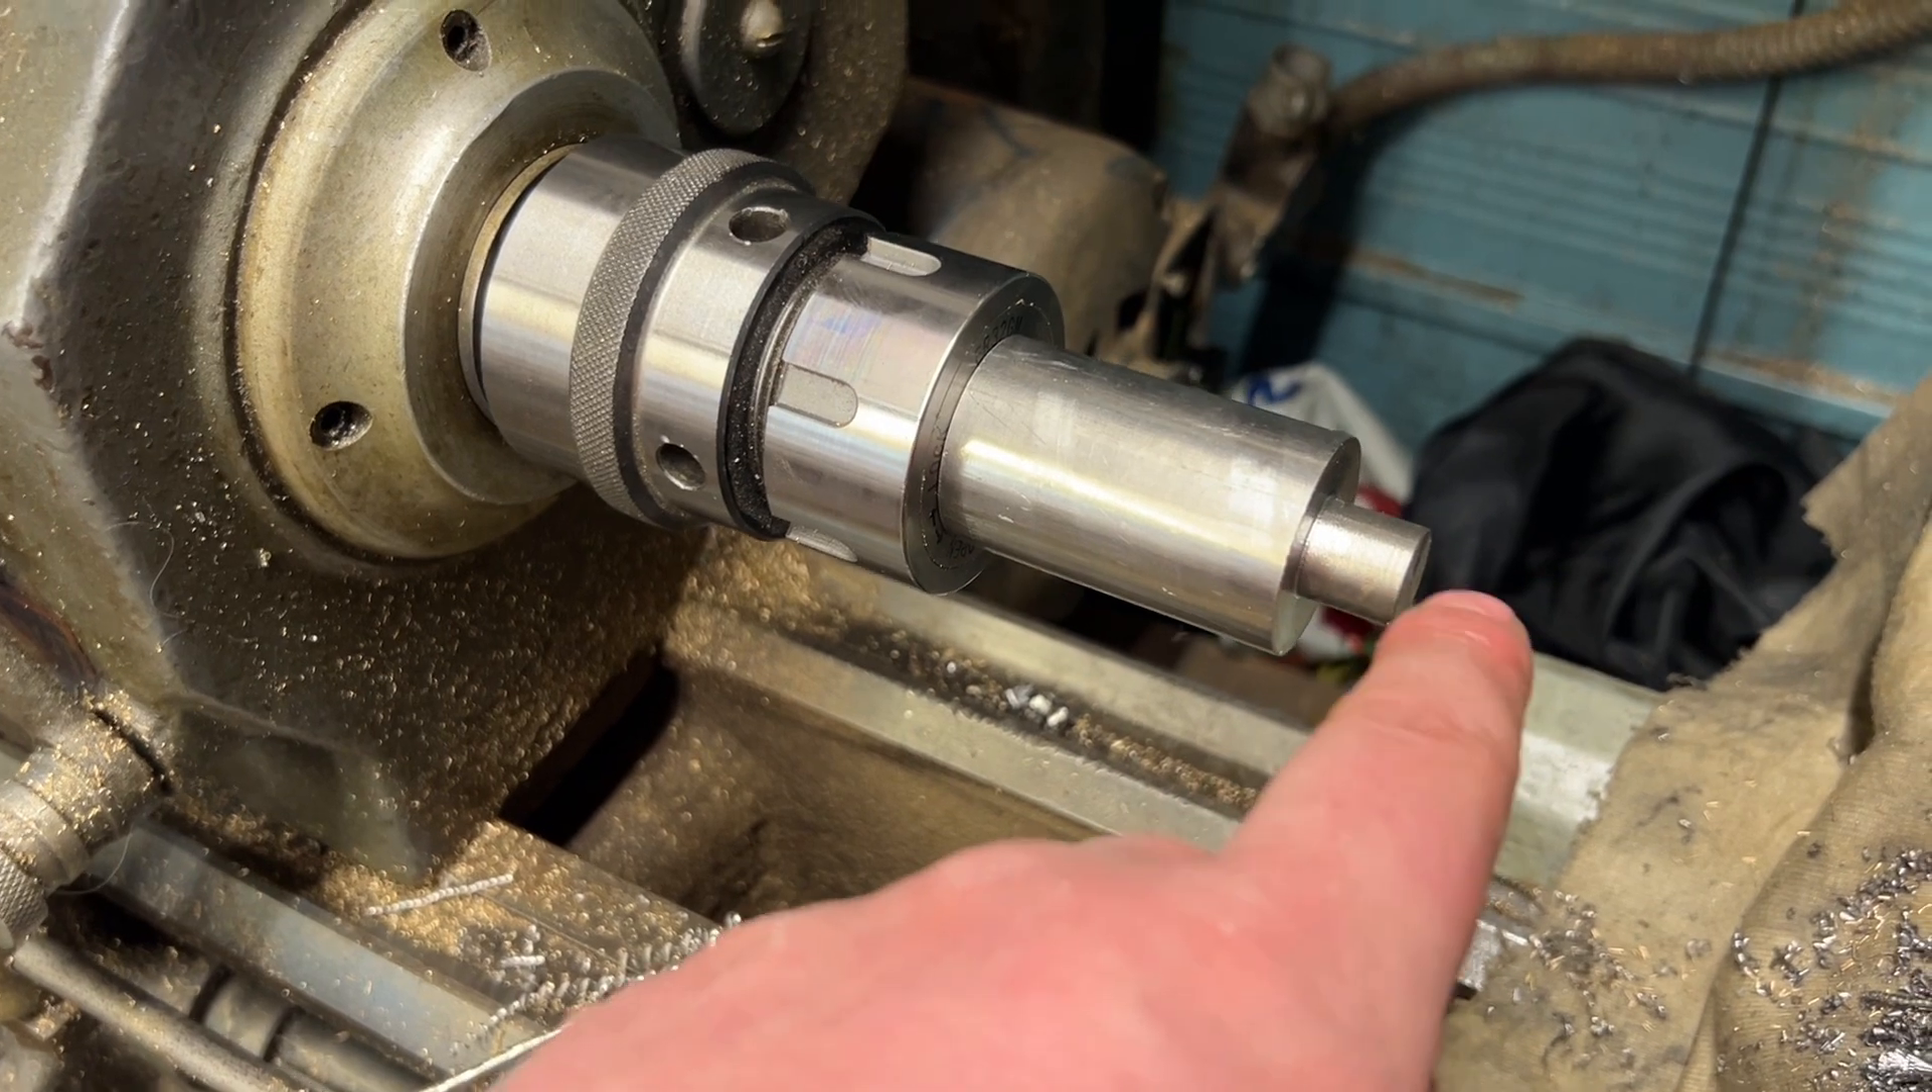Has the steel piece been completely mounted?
Yes.